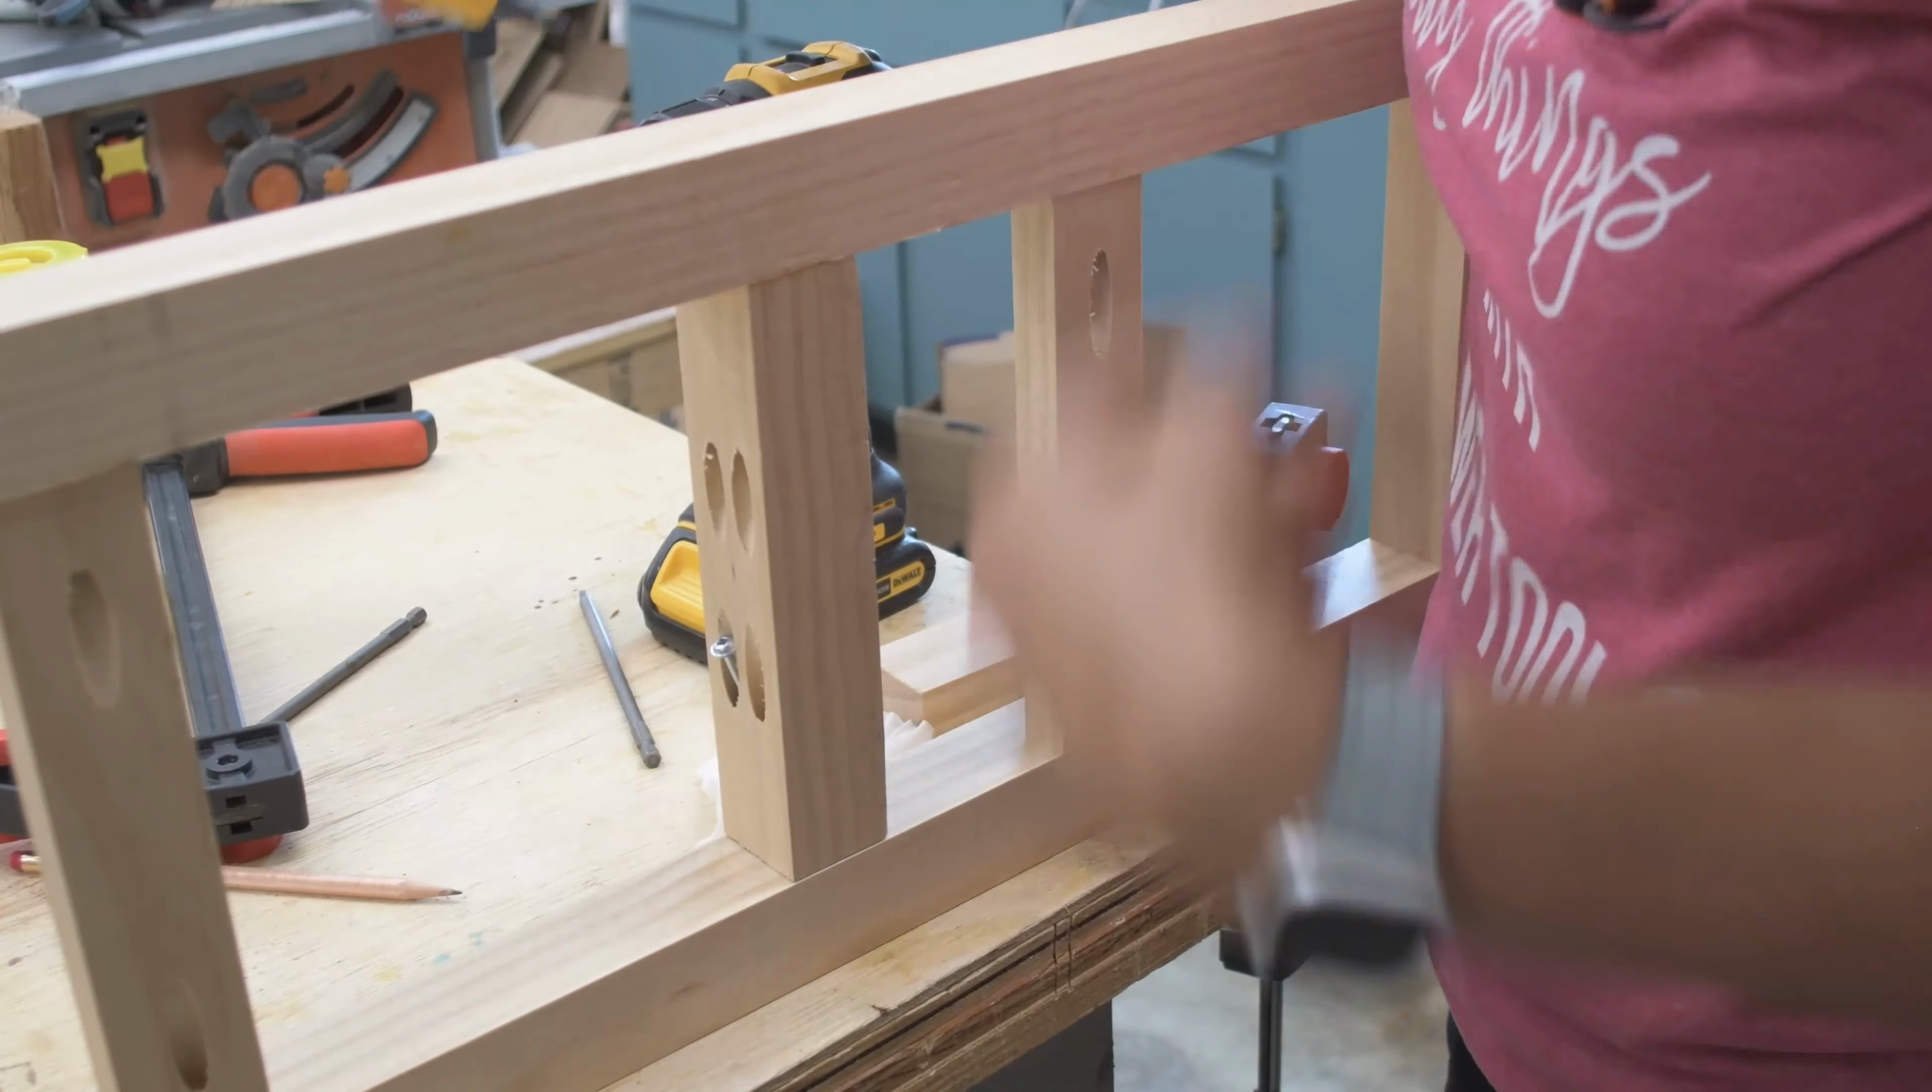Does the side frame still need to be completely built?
Yes.